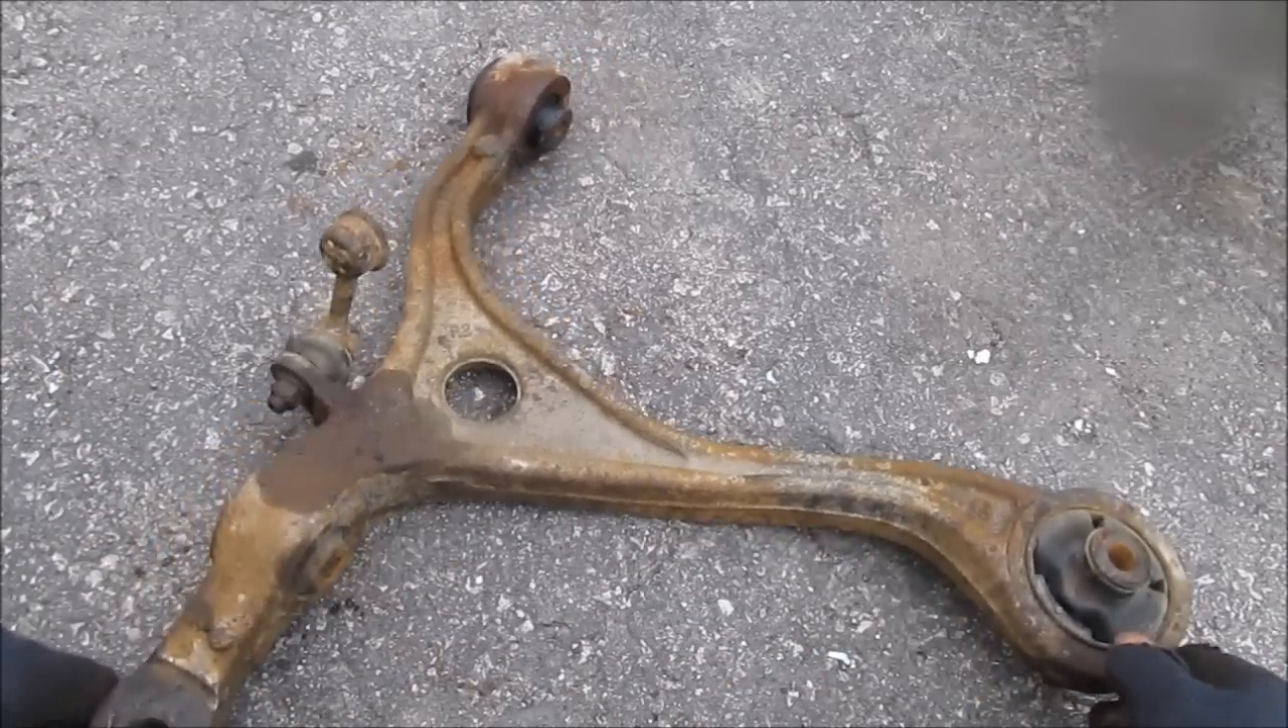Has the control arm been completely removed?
Yes.